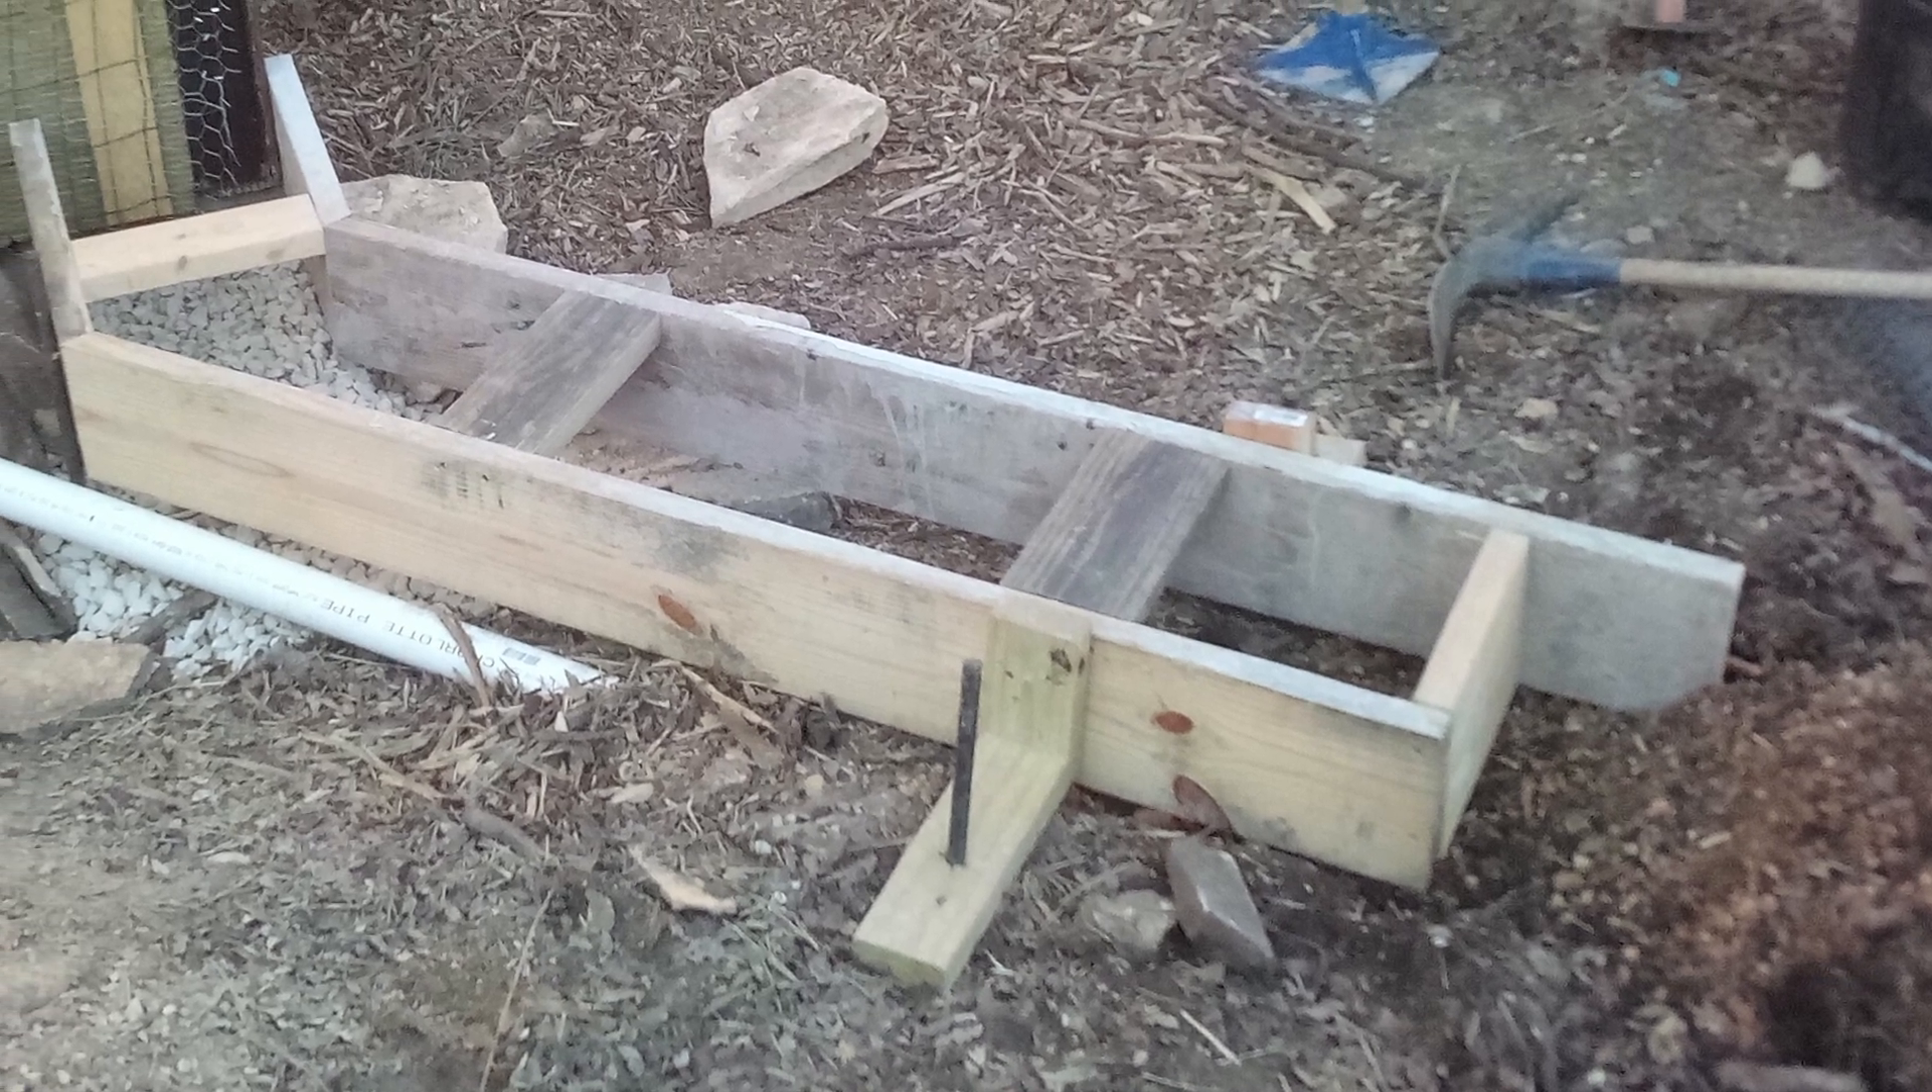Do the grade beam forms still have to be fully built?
No.